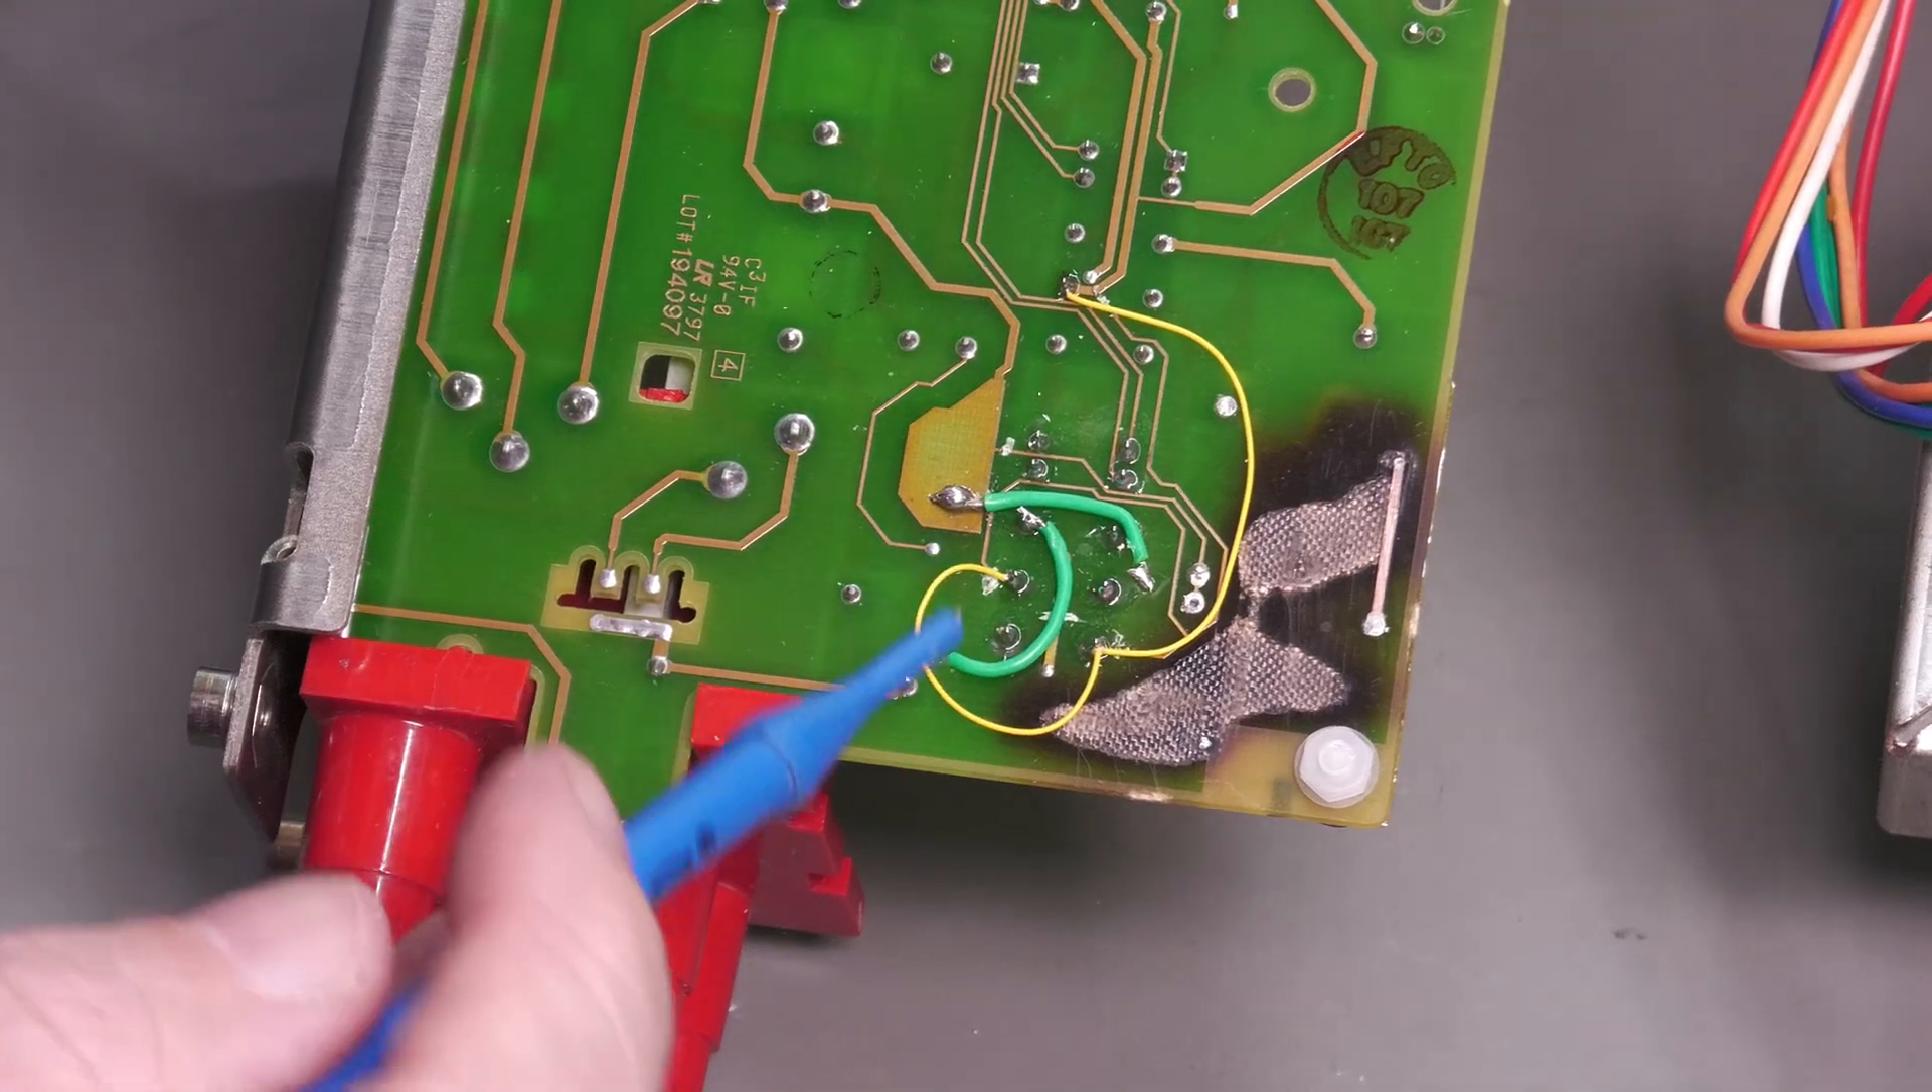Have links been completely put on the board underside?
Yes.